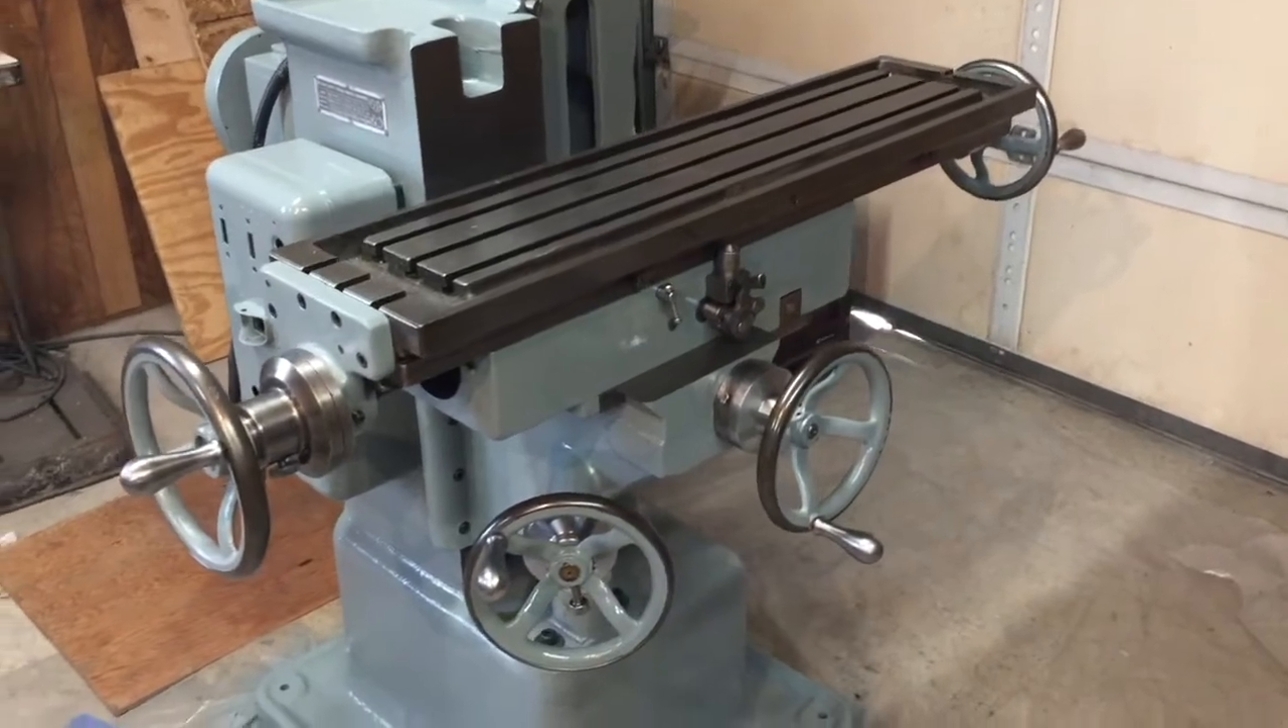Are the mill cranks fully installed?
Yes.